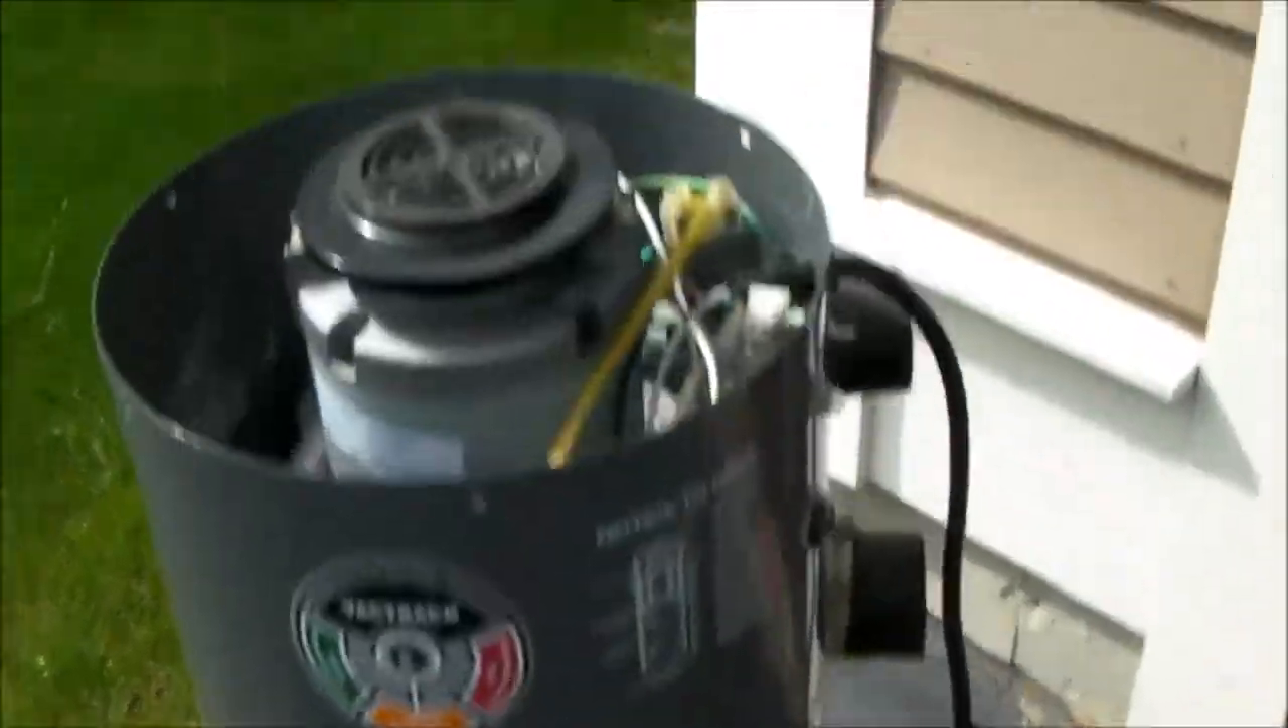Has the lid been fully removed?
Yes.